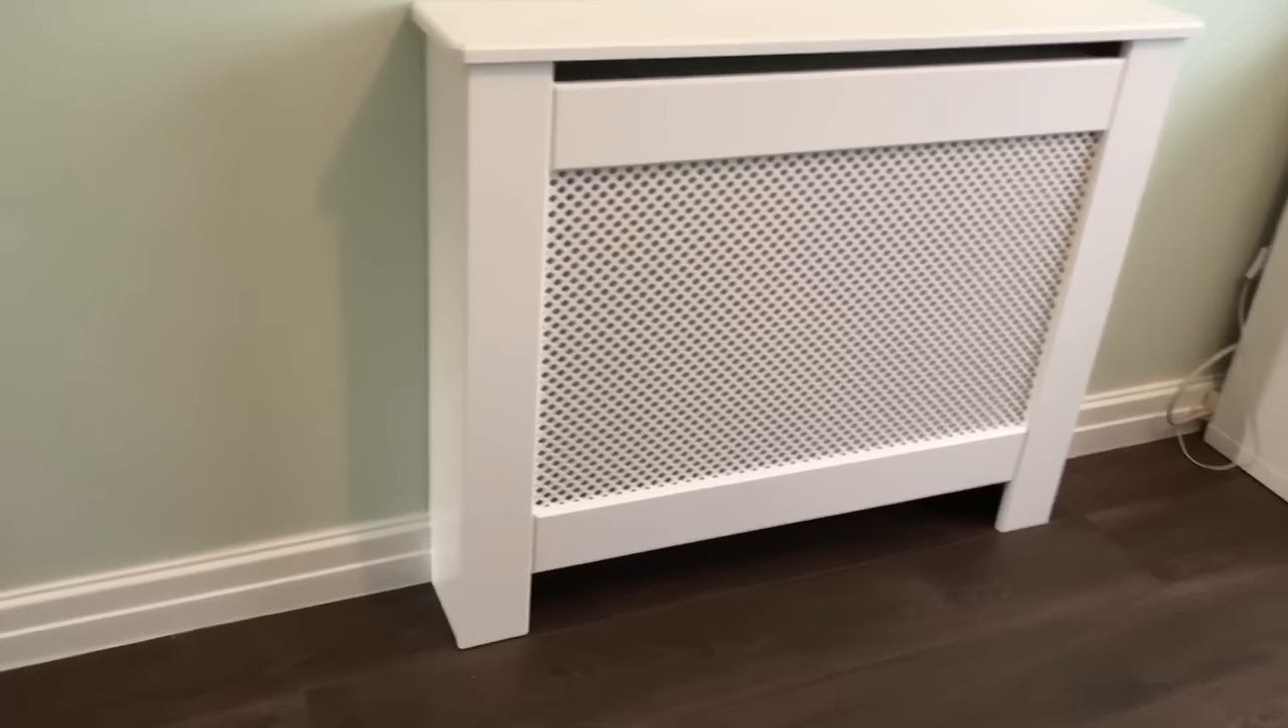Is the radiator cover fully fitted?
Yes.